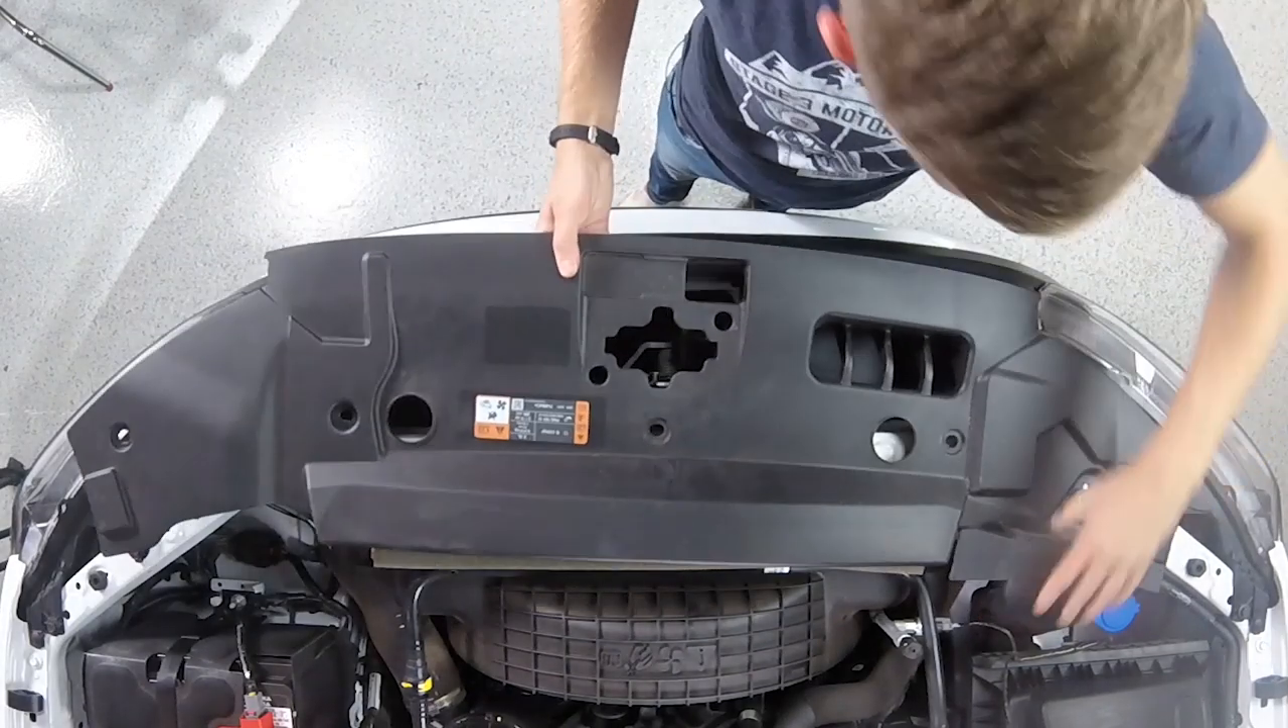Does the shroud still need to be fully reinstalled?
Yes.